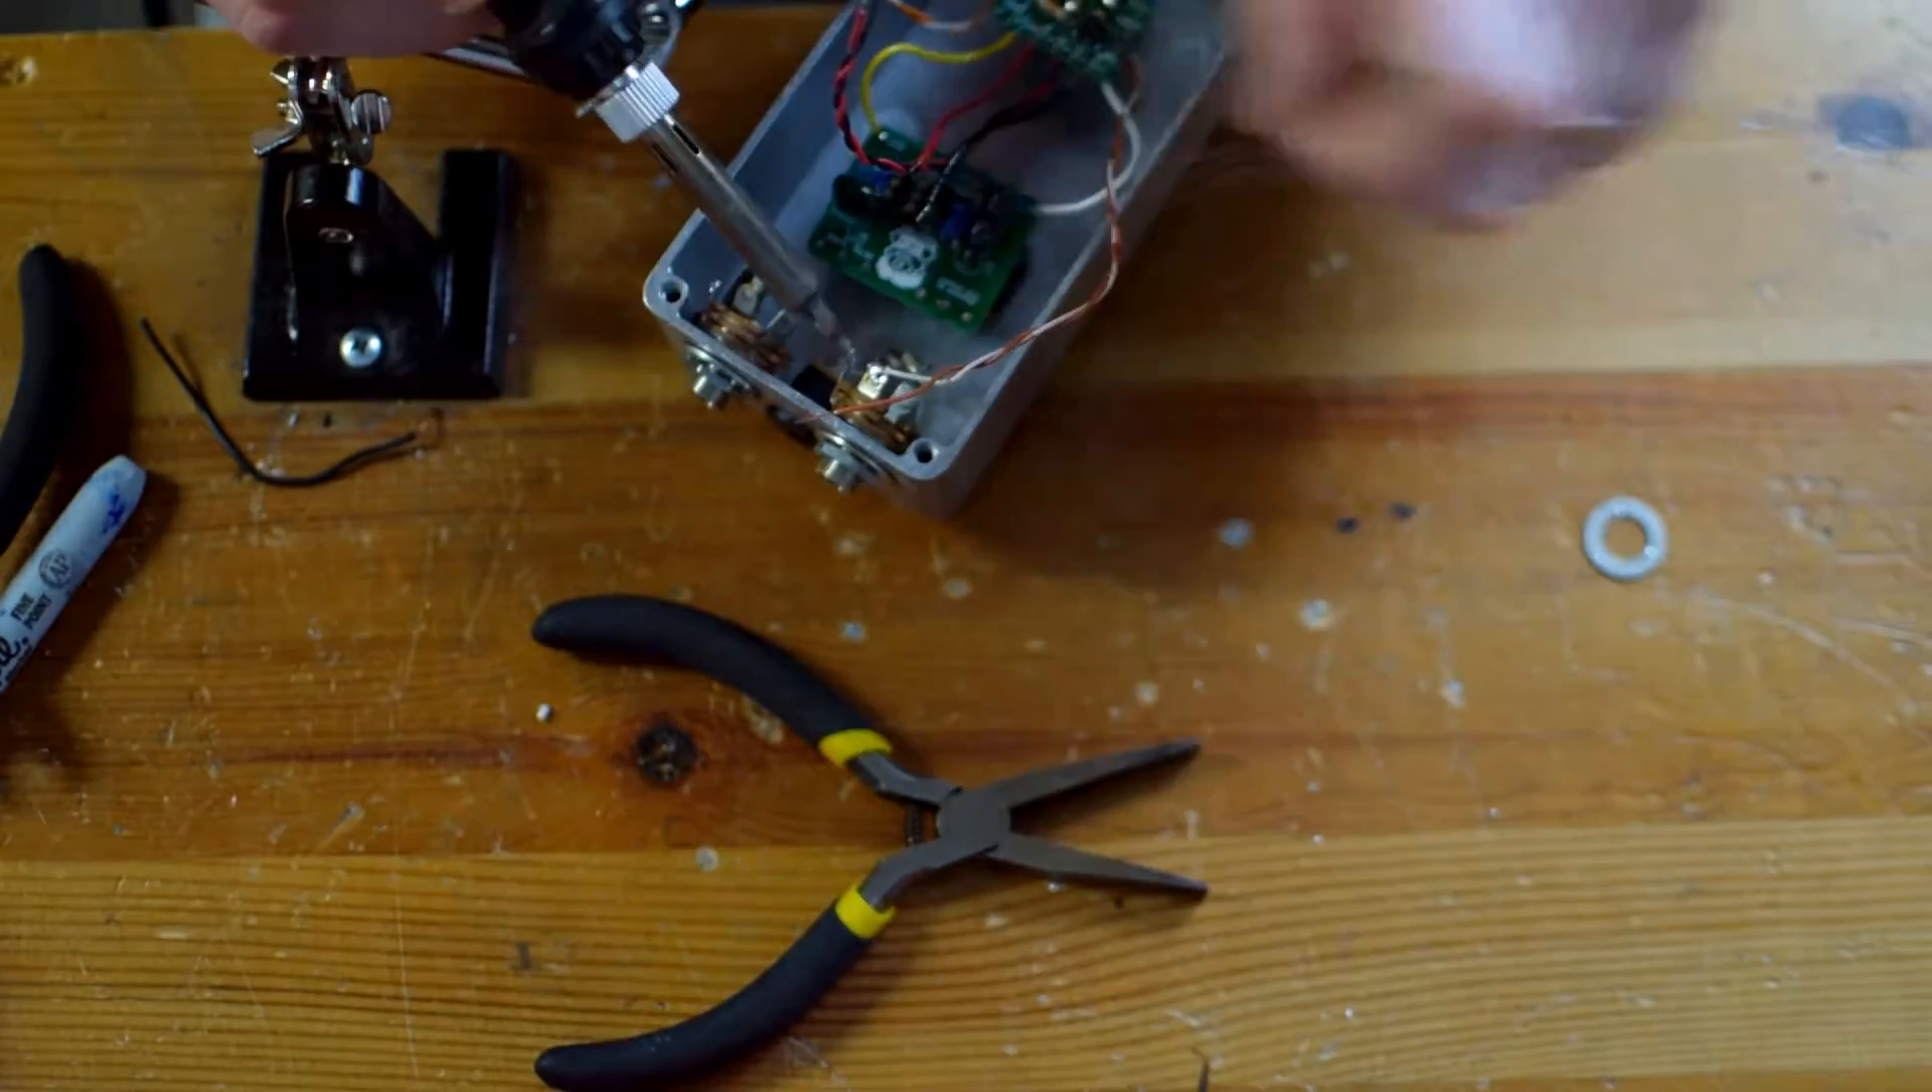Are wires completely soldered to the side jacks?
No.